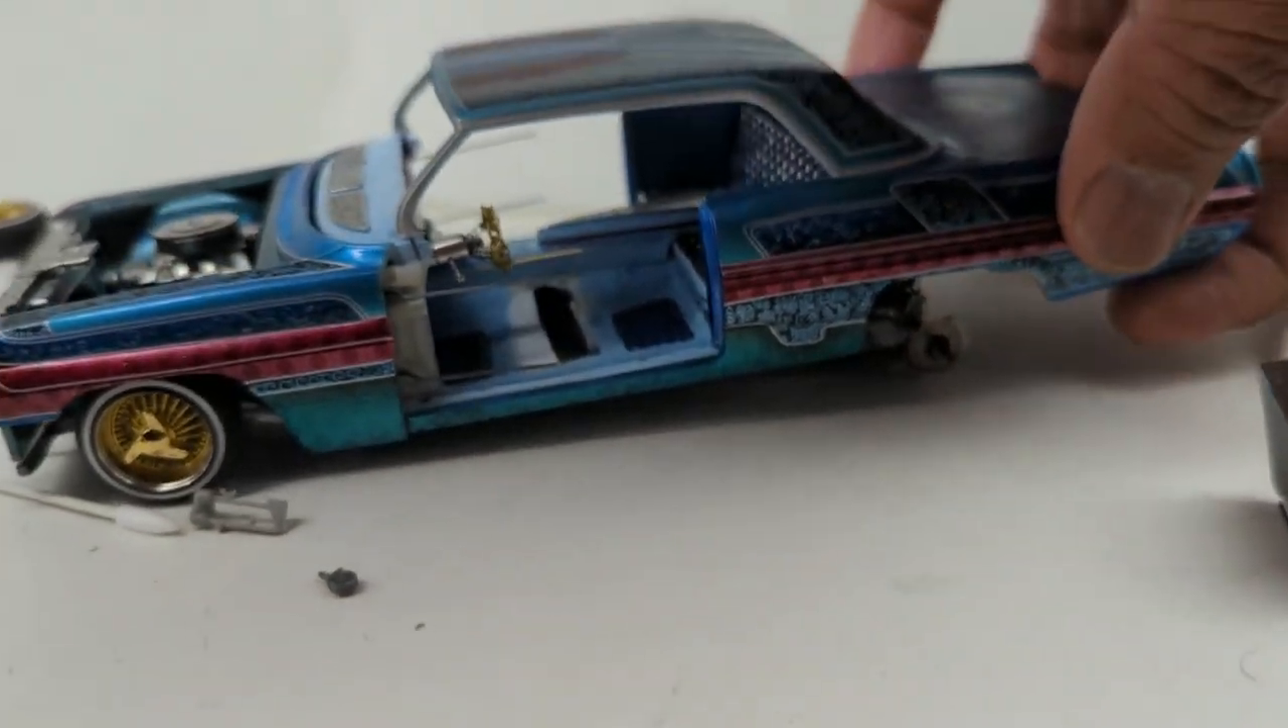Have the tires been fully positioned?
No.